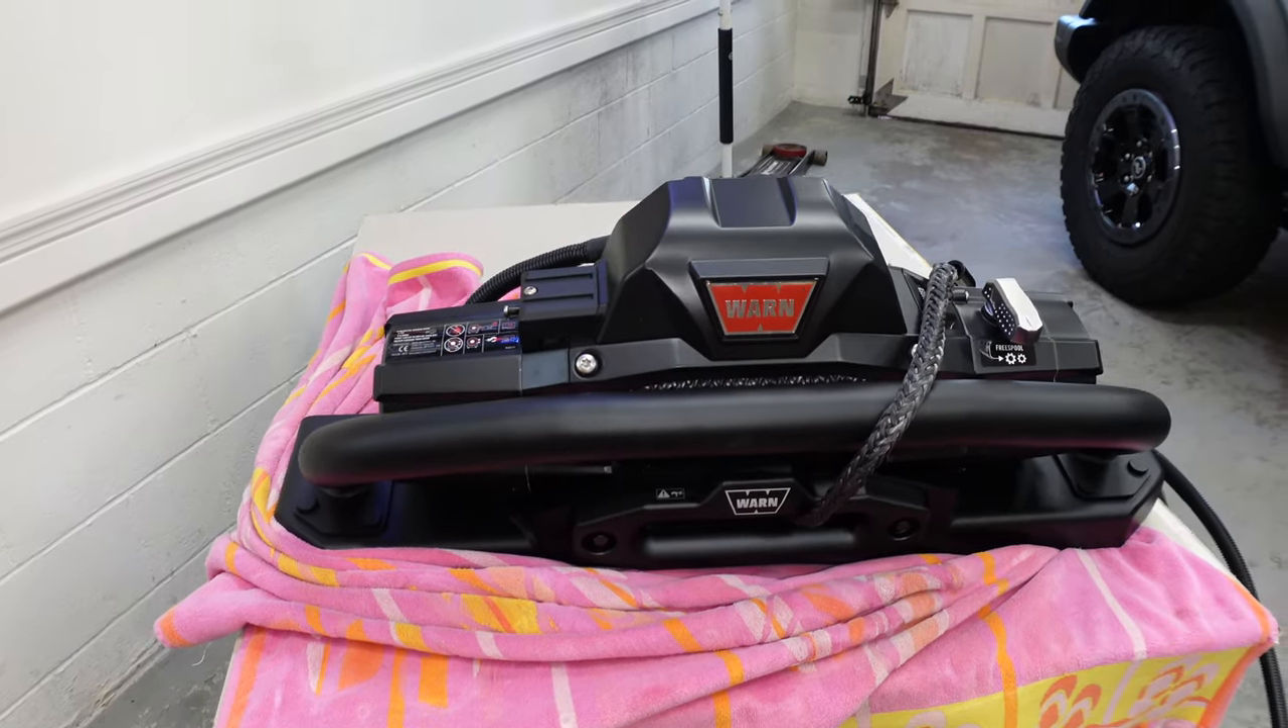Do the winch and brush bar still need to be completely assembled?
No.